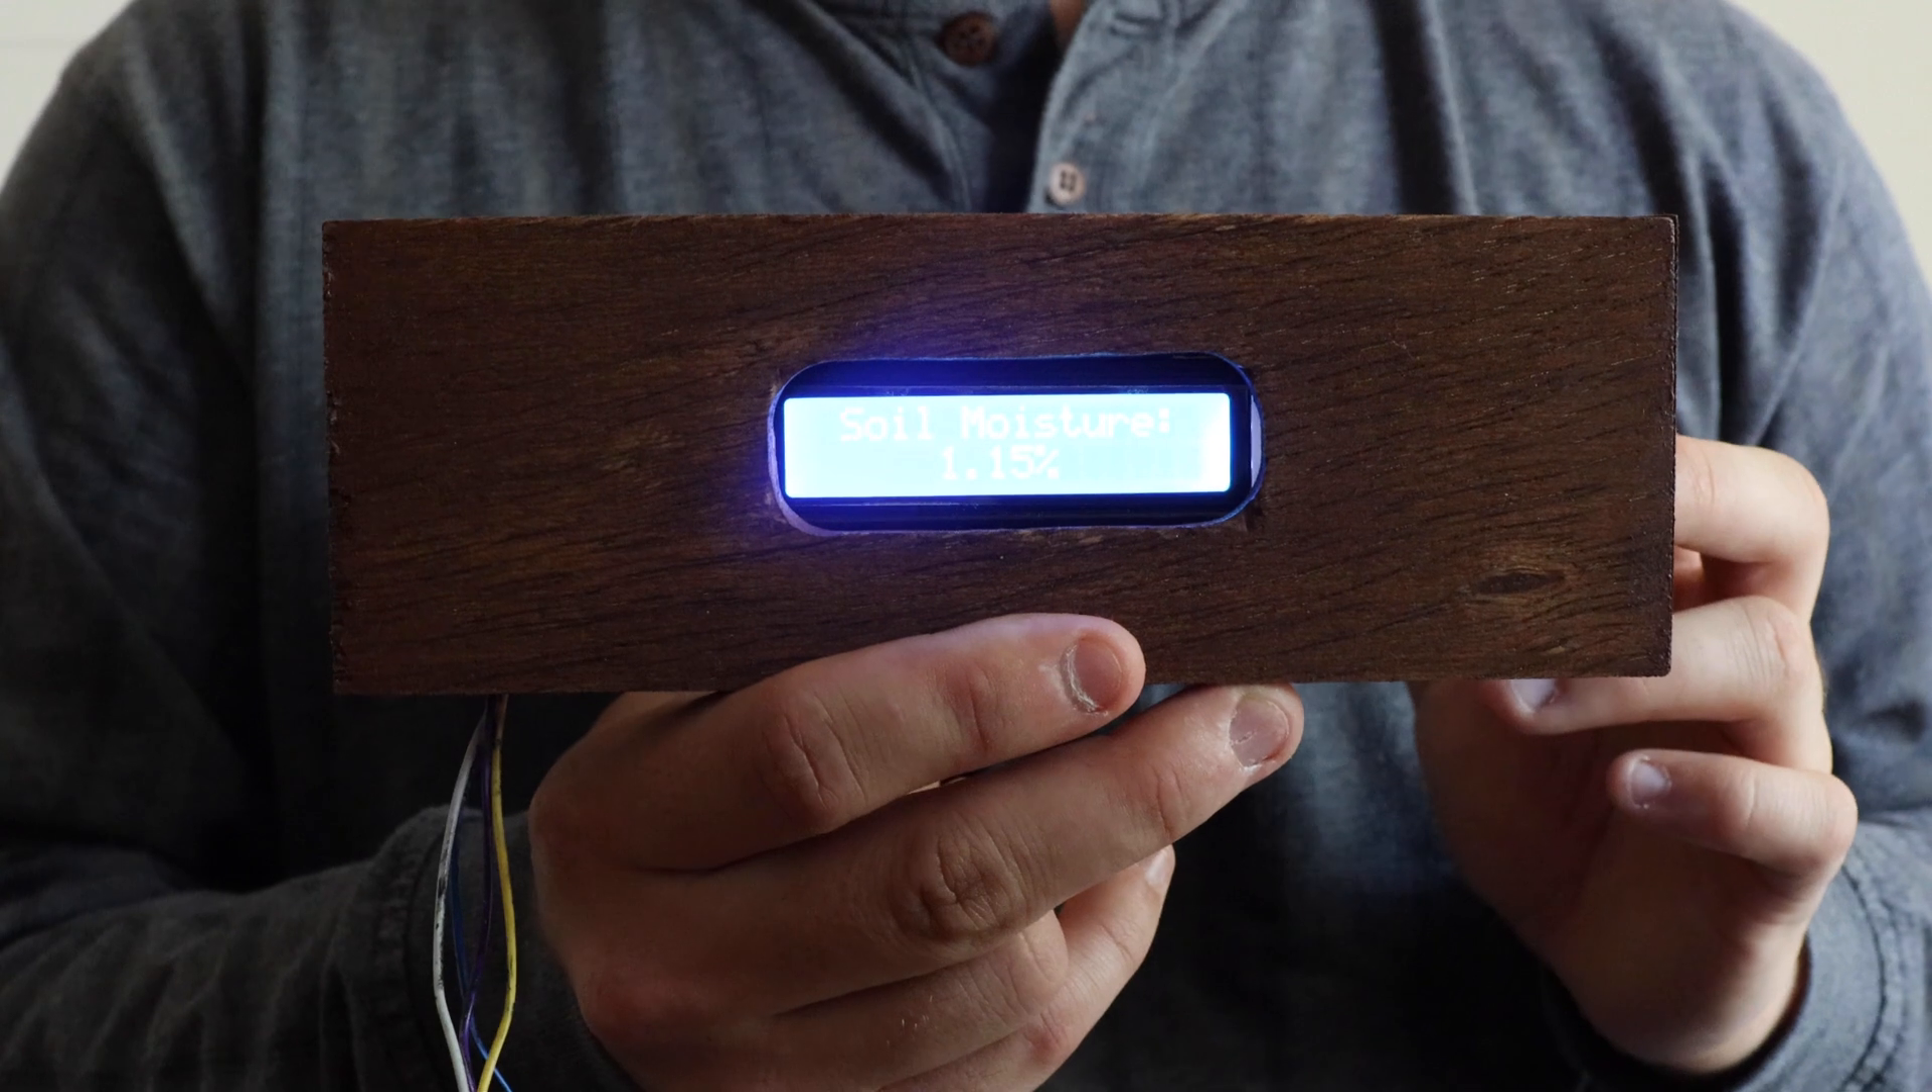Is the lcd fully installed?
Yes.